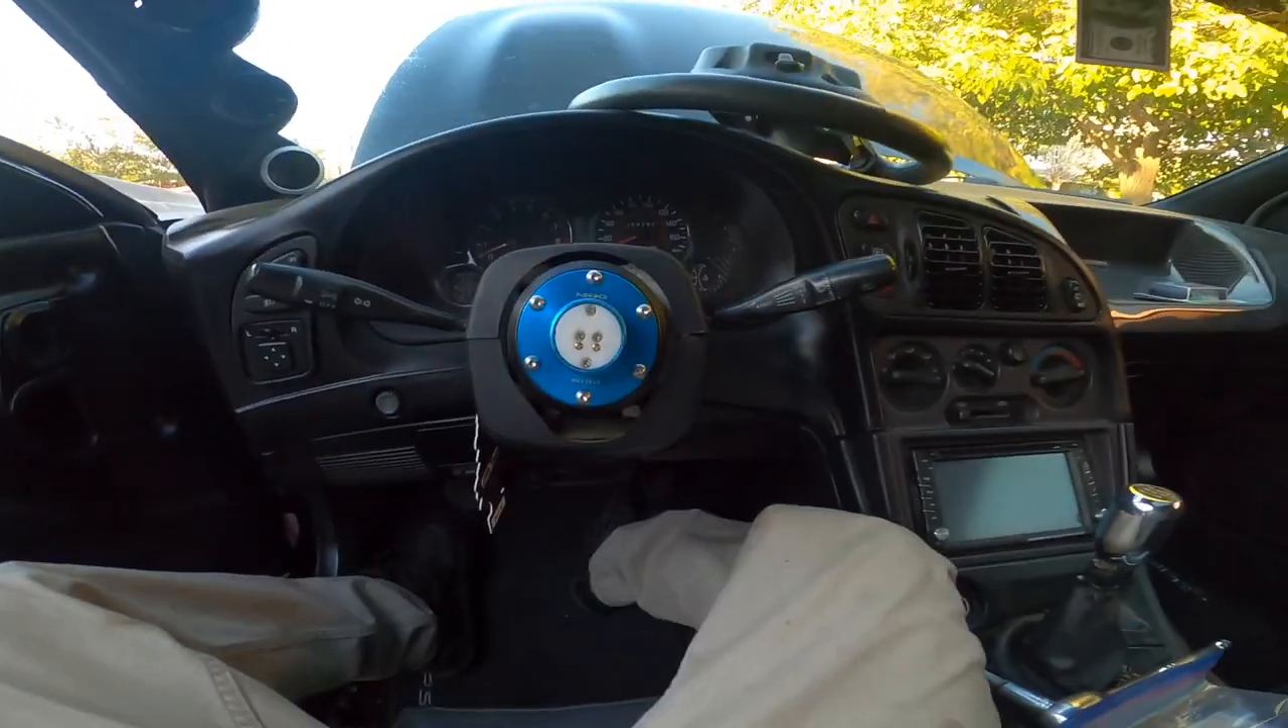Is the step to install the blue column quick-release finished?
Yes.